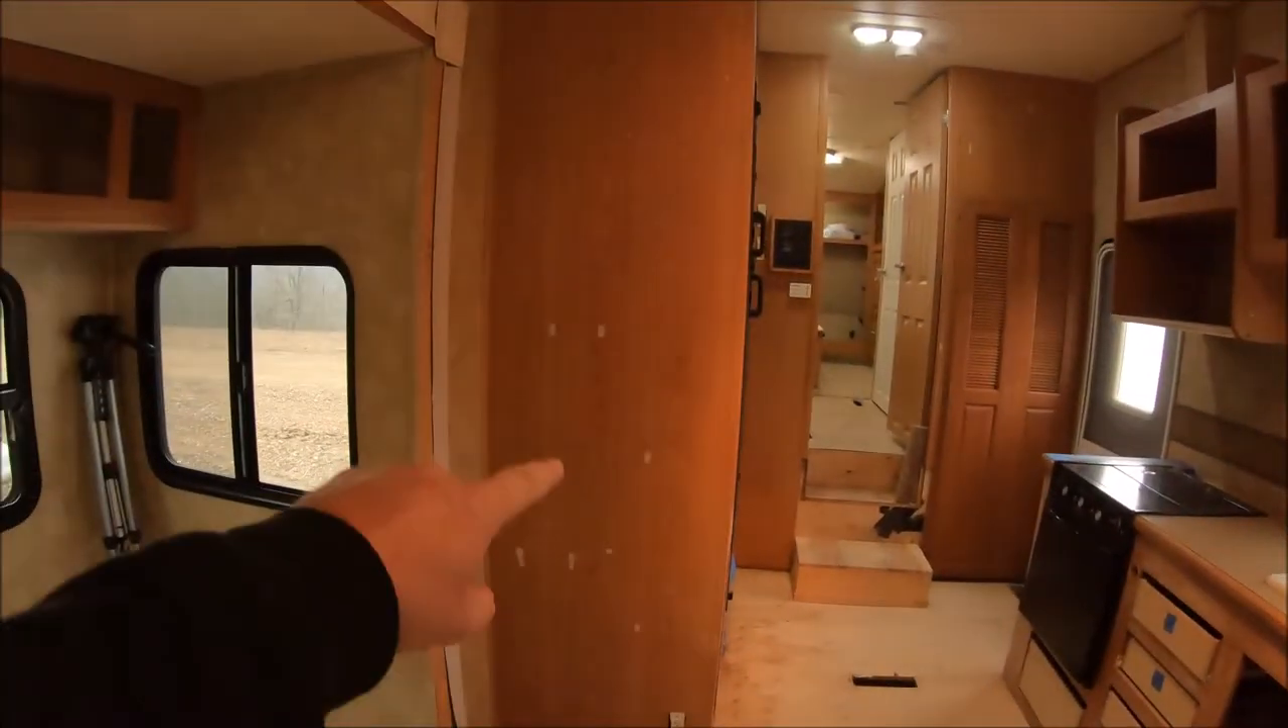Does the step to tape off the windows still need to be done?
Yes.